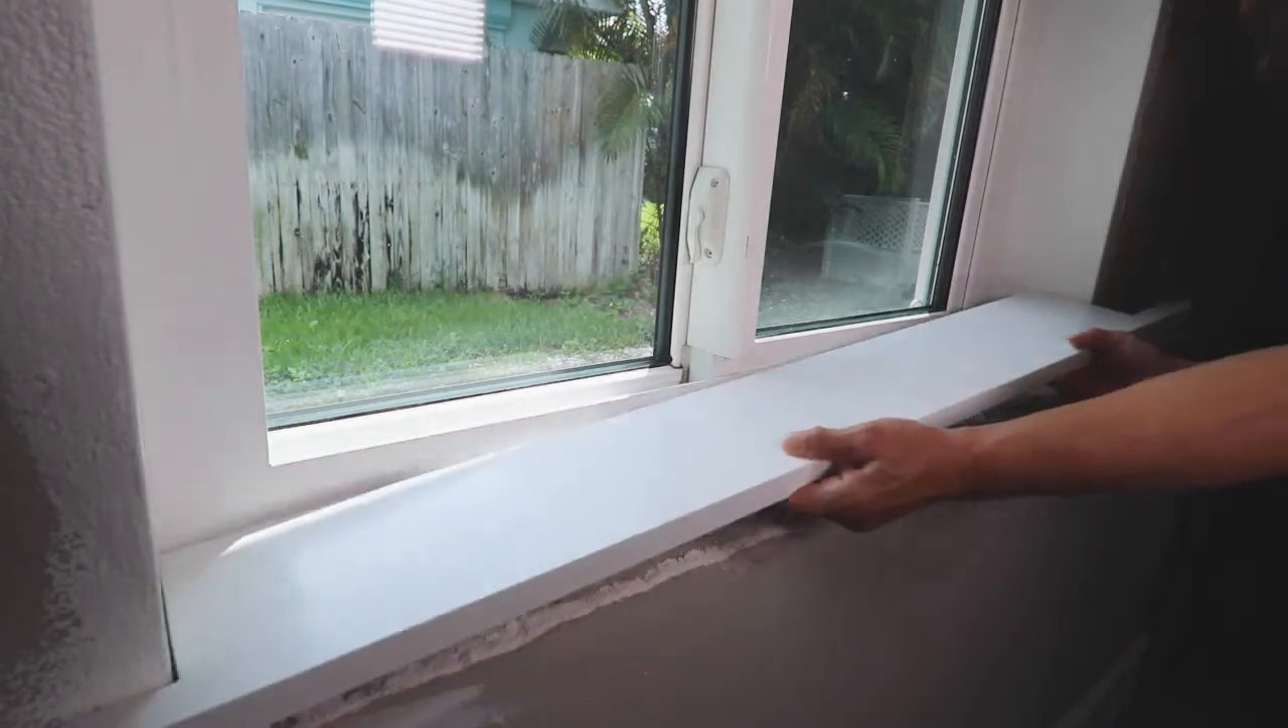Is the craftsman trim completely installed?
No.